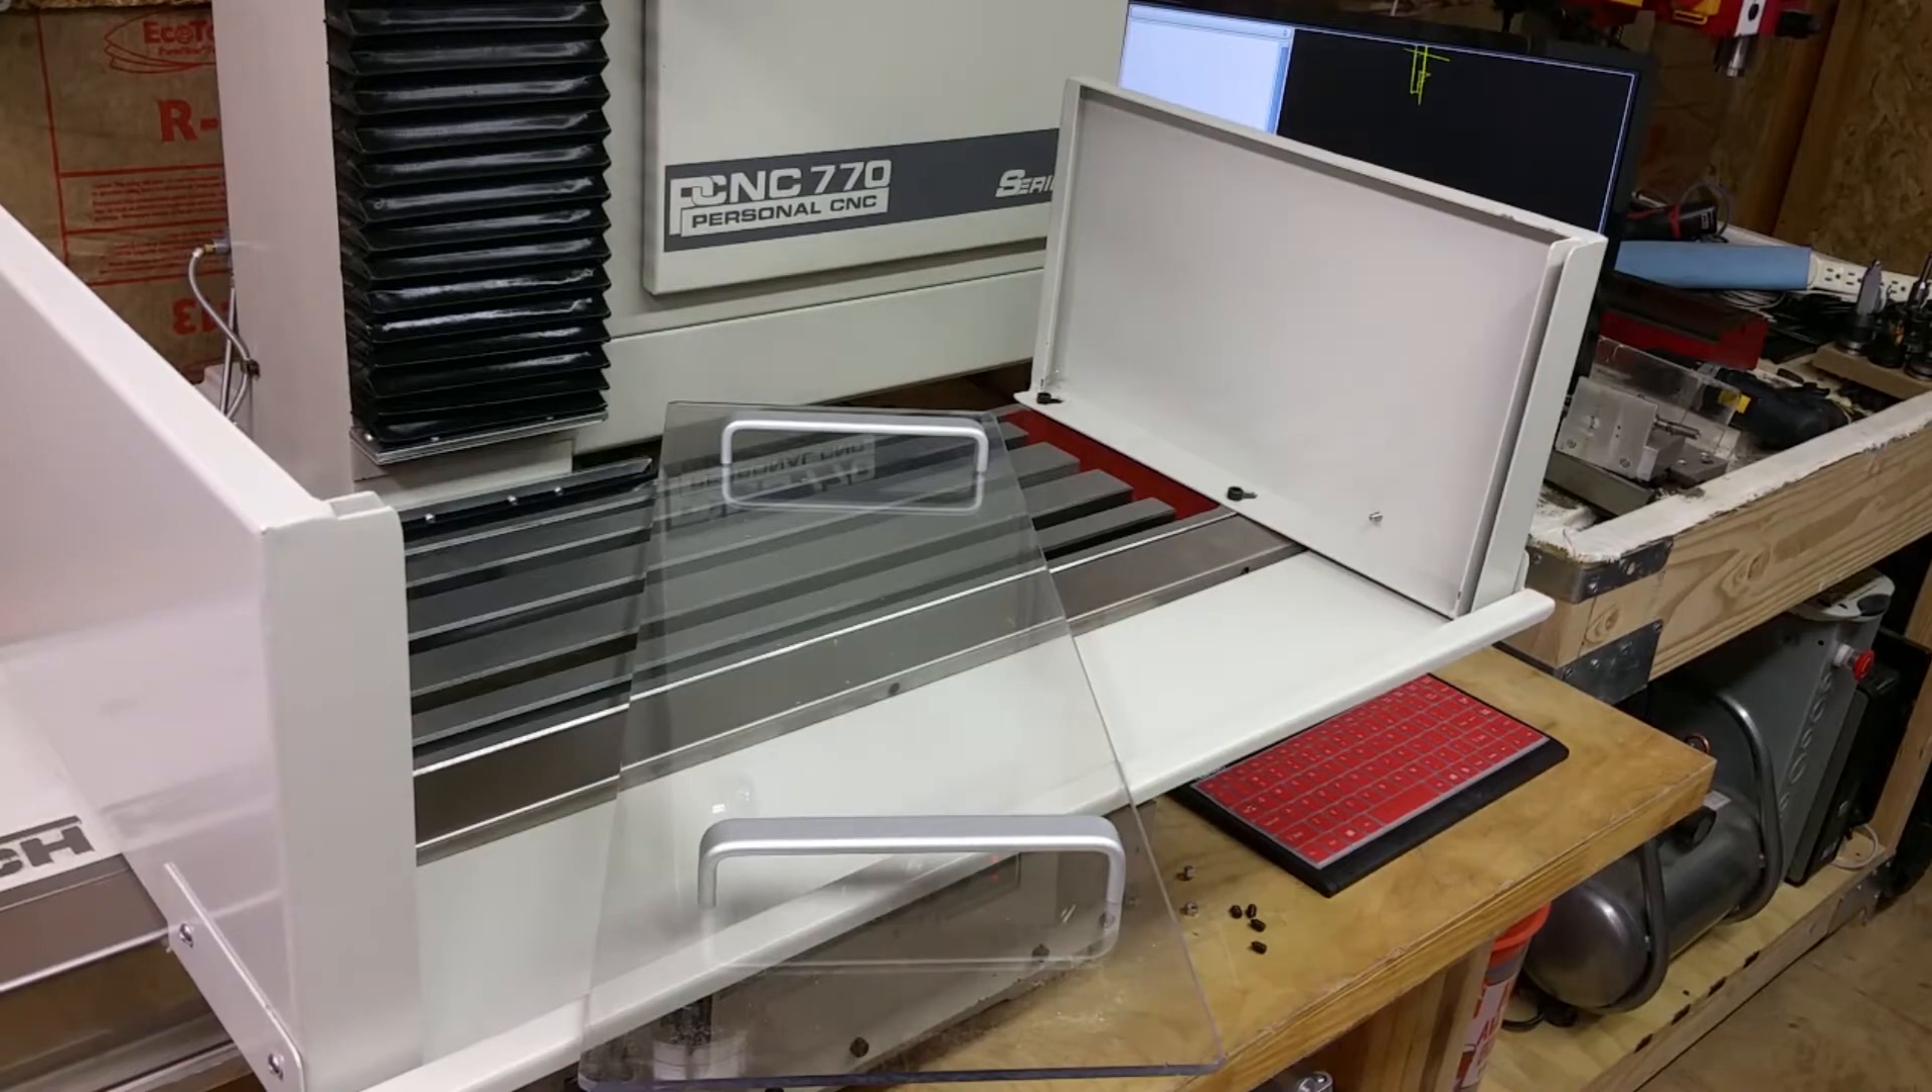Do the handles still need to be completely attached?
No.